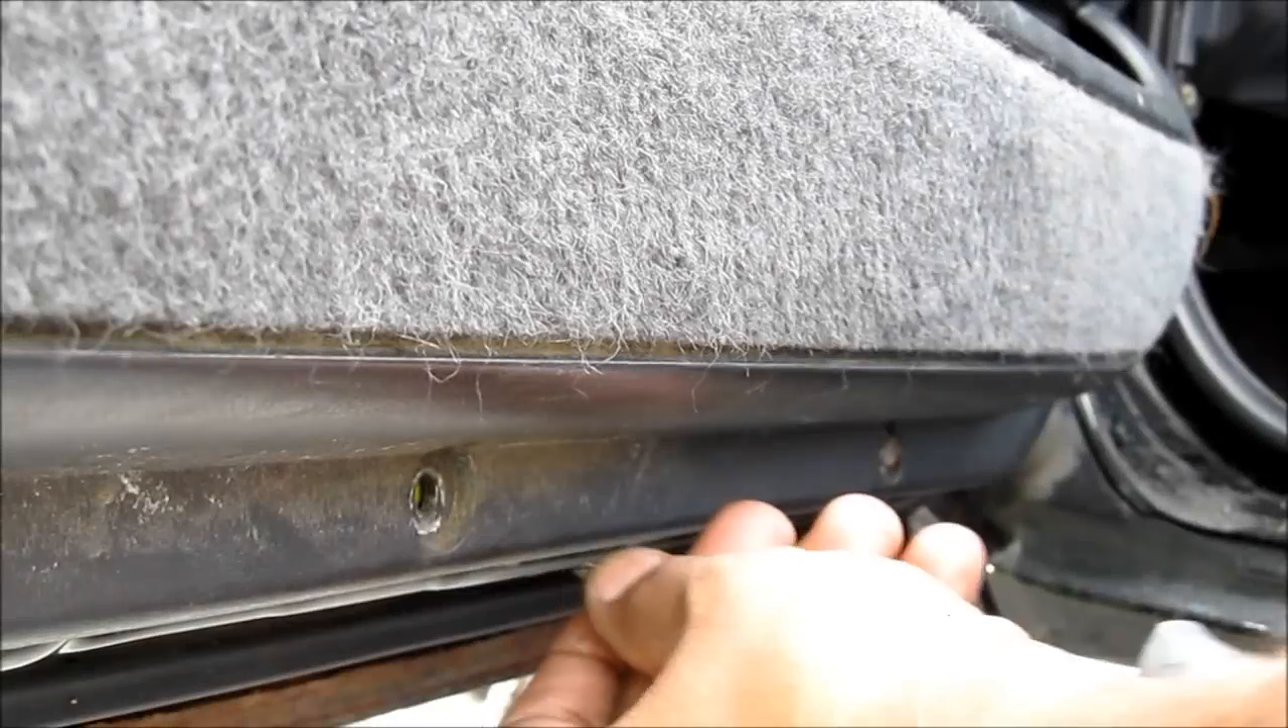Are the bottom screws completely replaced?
No.